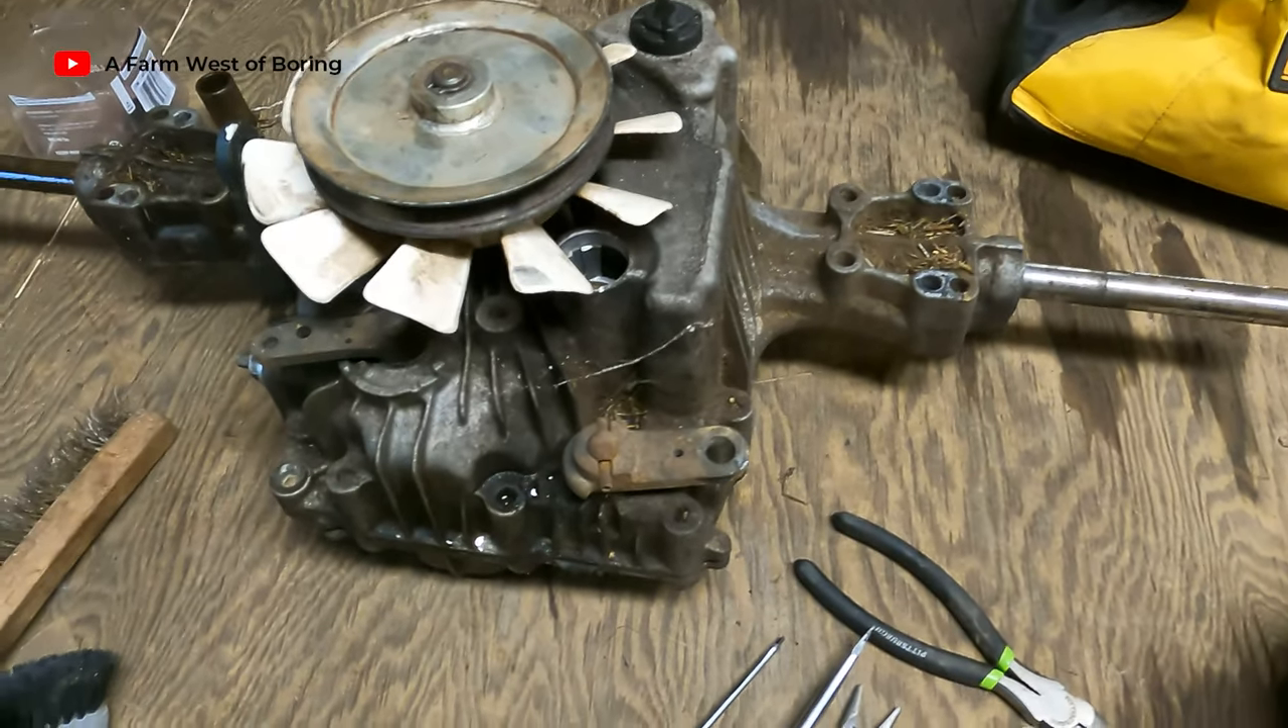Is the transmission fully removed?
Yes.